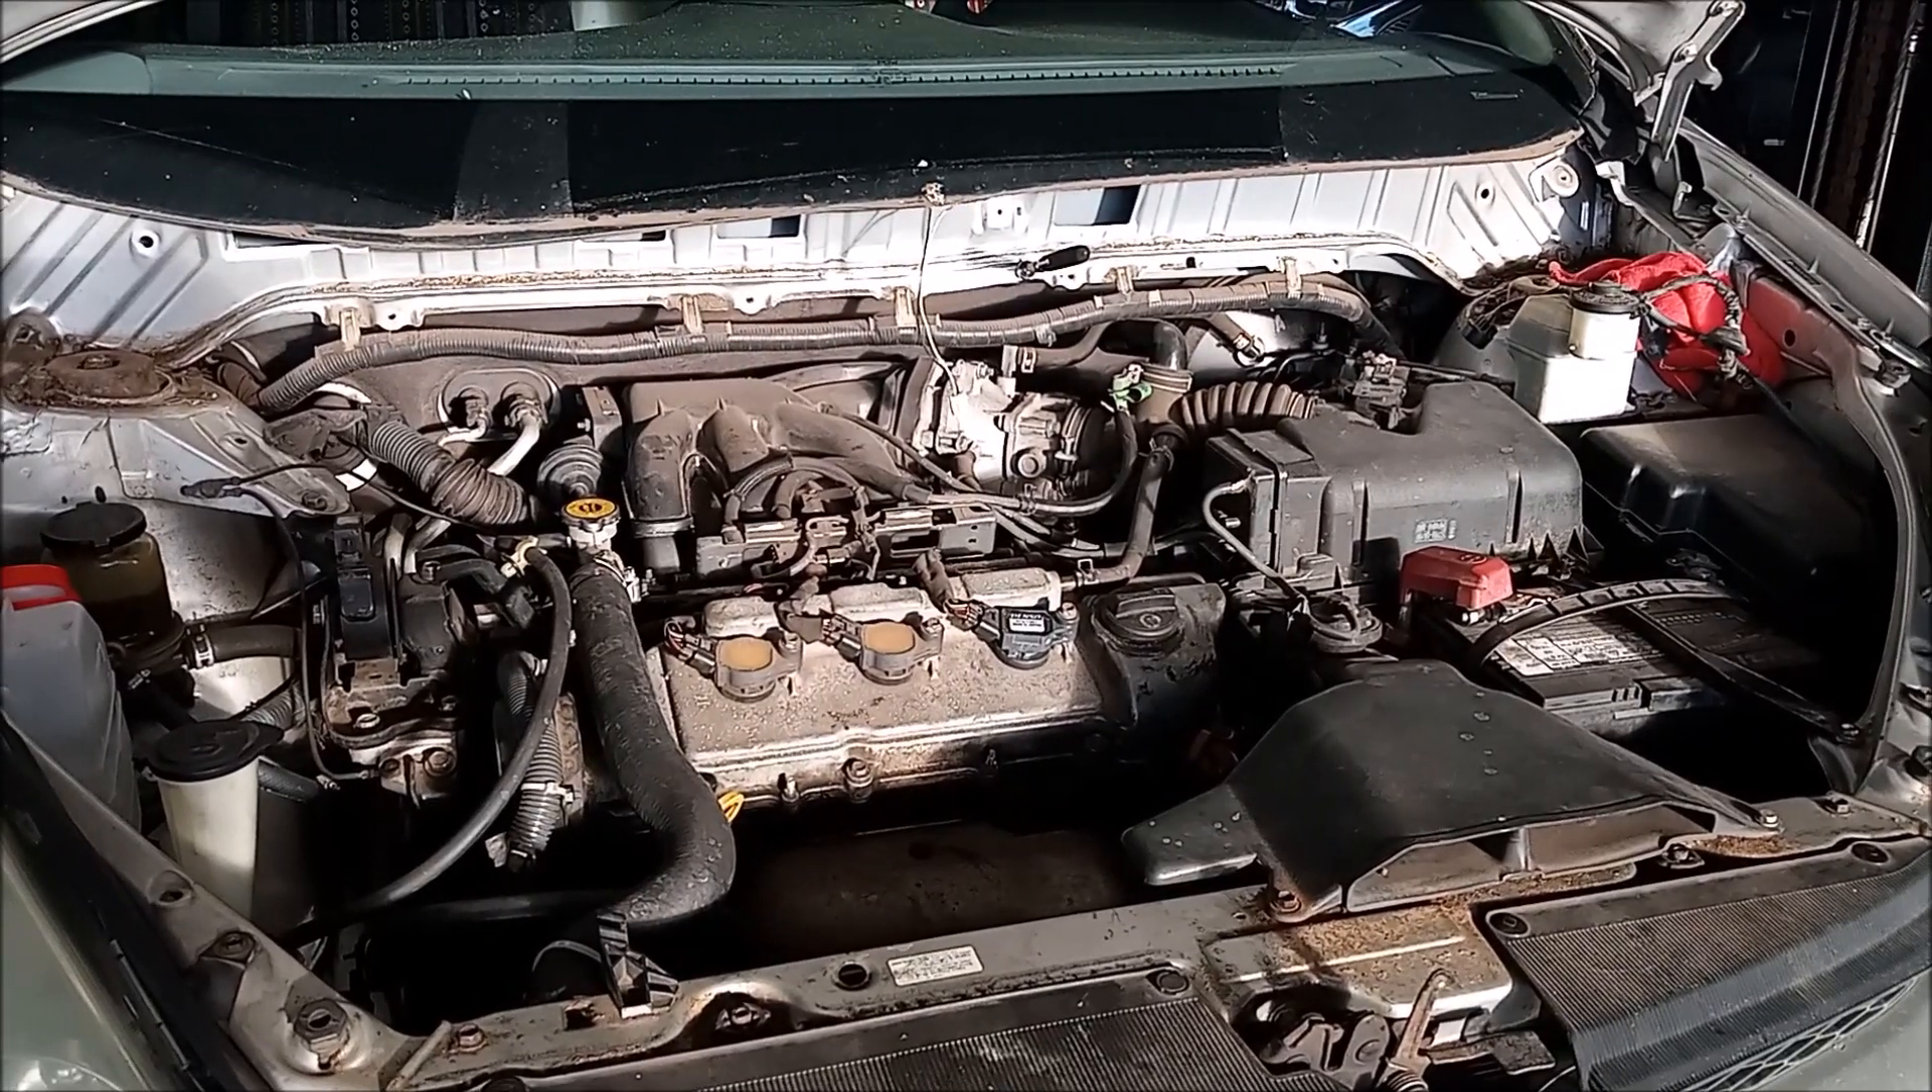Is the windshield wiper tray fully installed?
No.